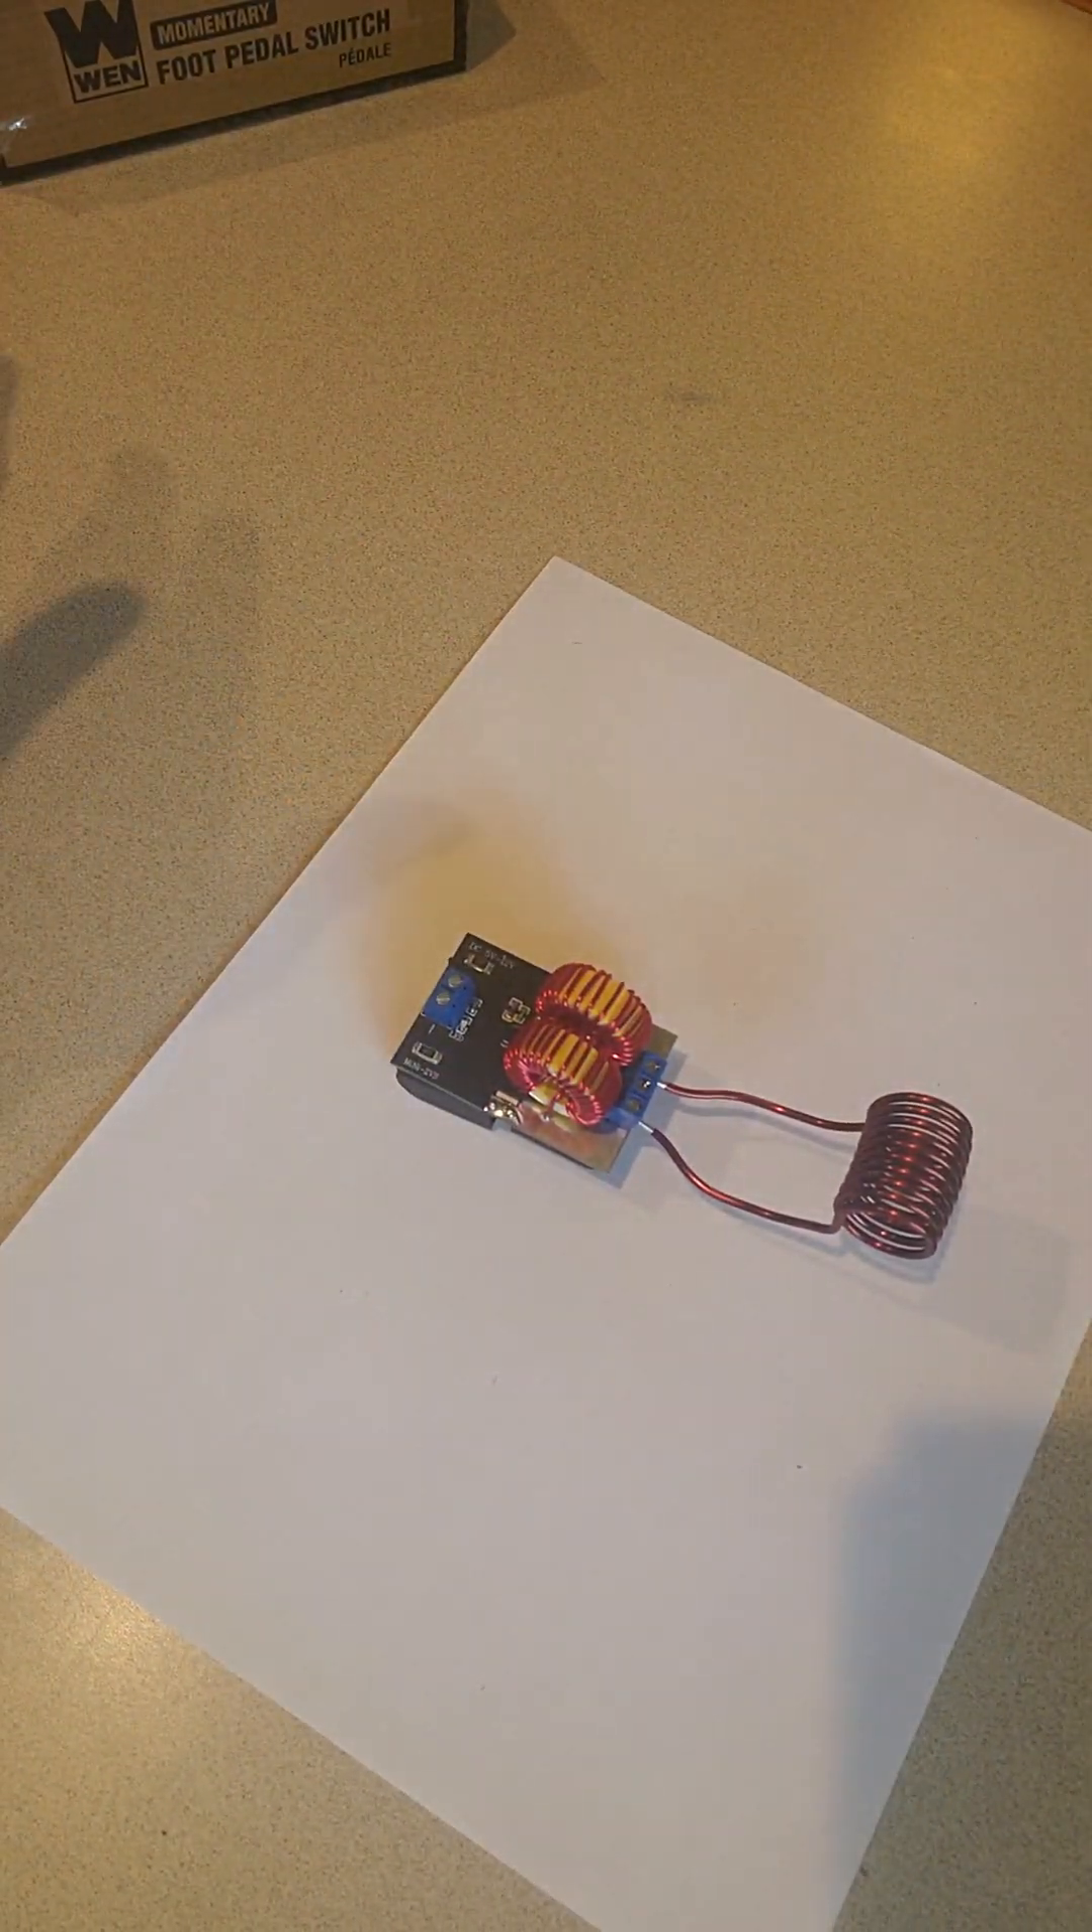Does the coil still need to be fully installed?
No.